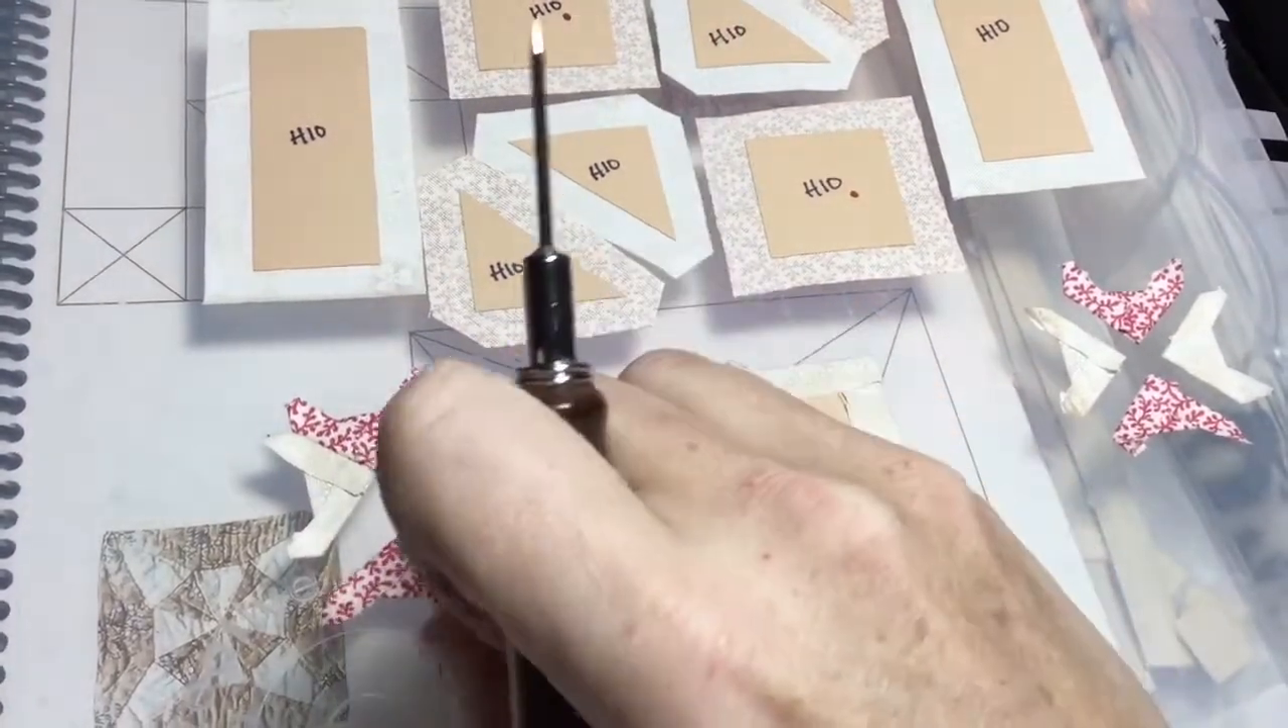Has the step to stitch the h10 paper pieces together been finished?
No.